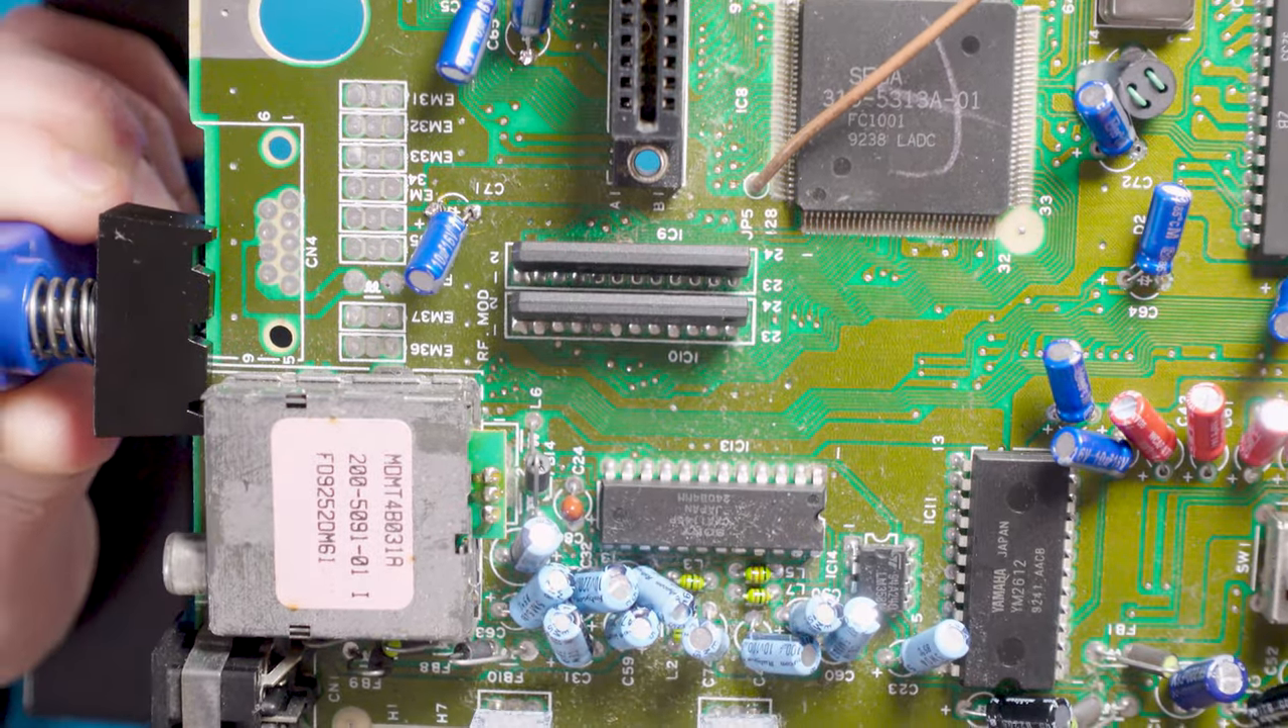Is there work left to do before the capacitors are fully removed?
Yes.